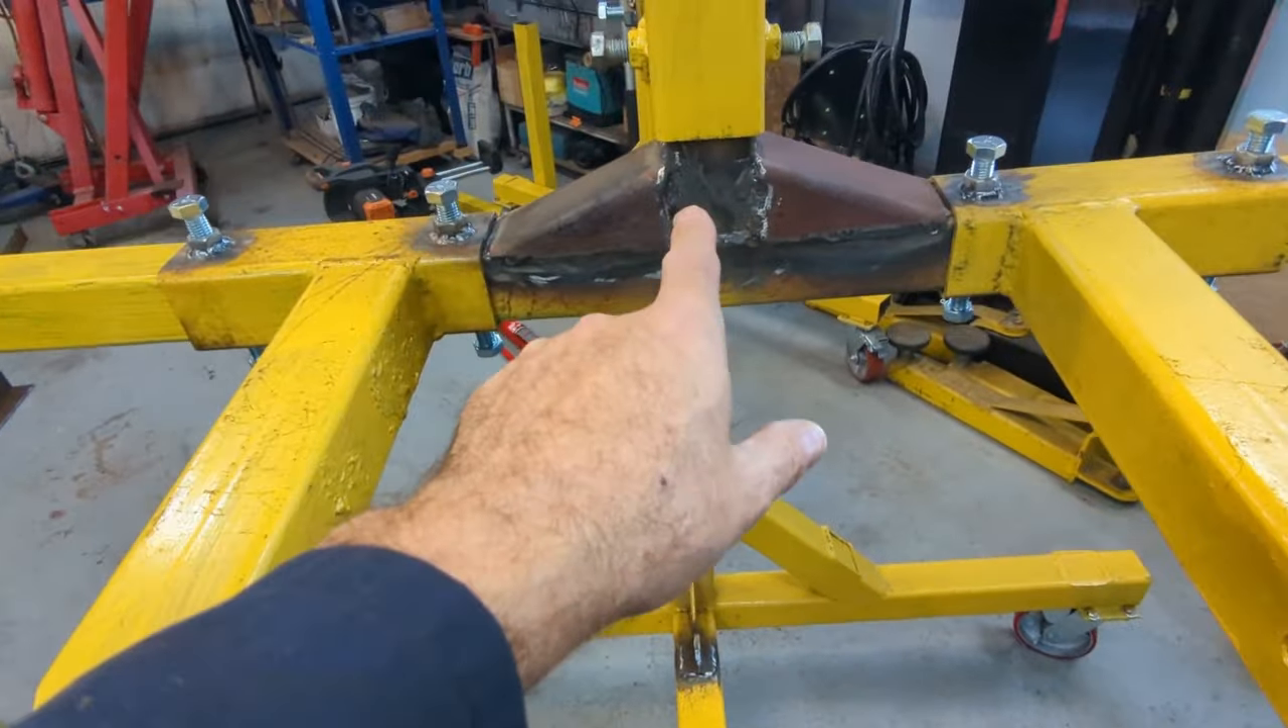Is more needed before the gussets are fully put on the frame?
No.